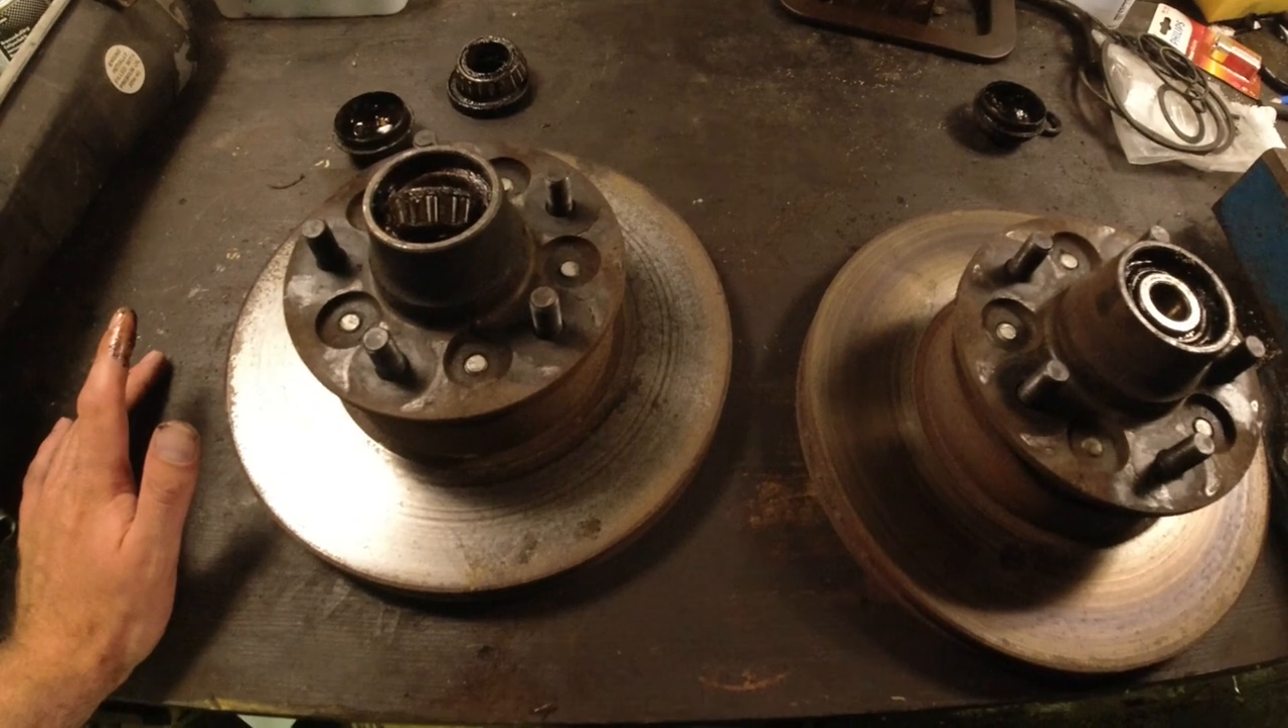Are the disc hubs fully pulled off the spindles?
Yes.